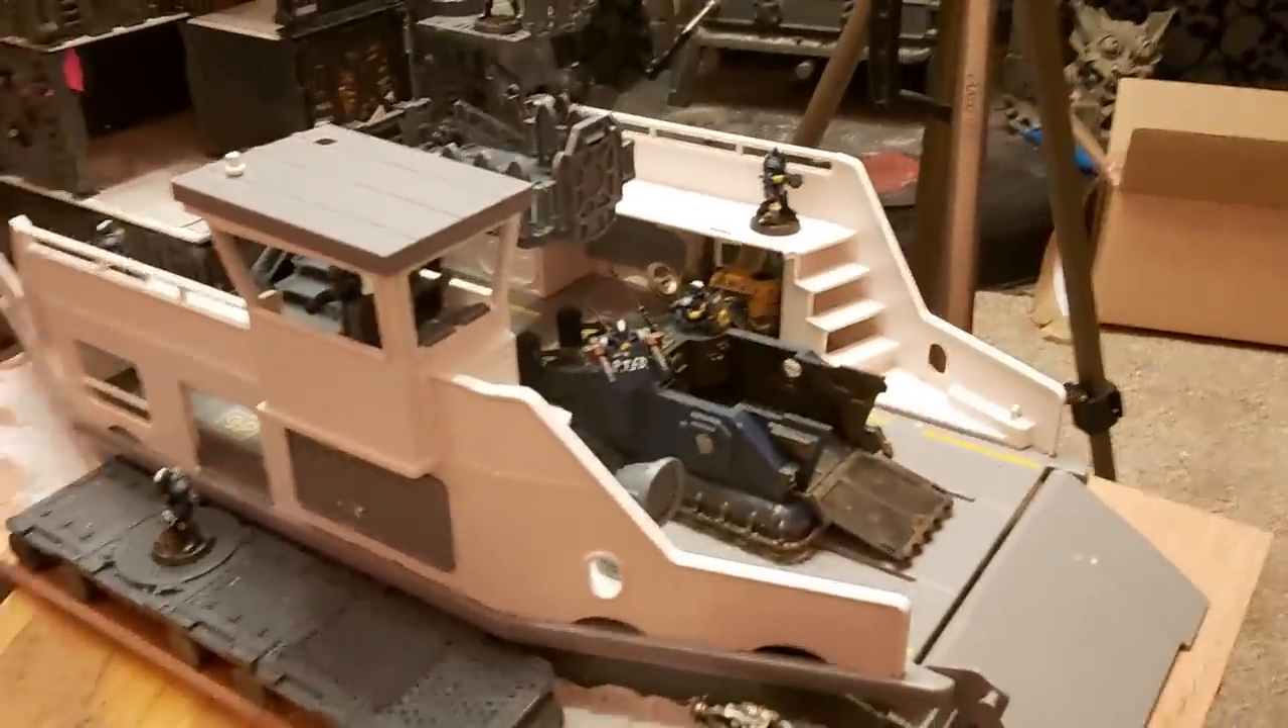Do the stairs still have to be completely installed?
No.